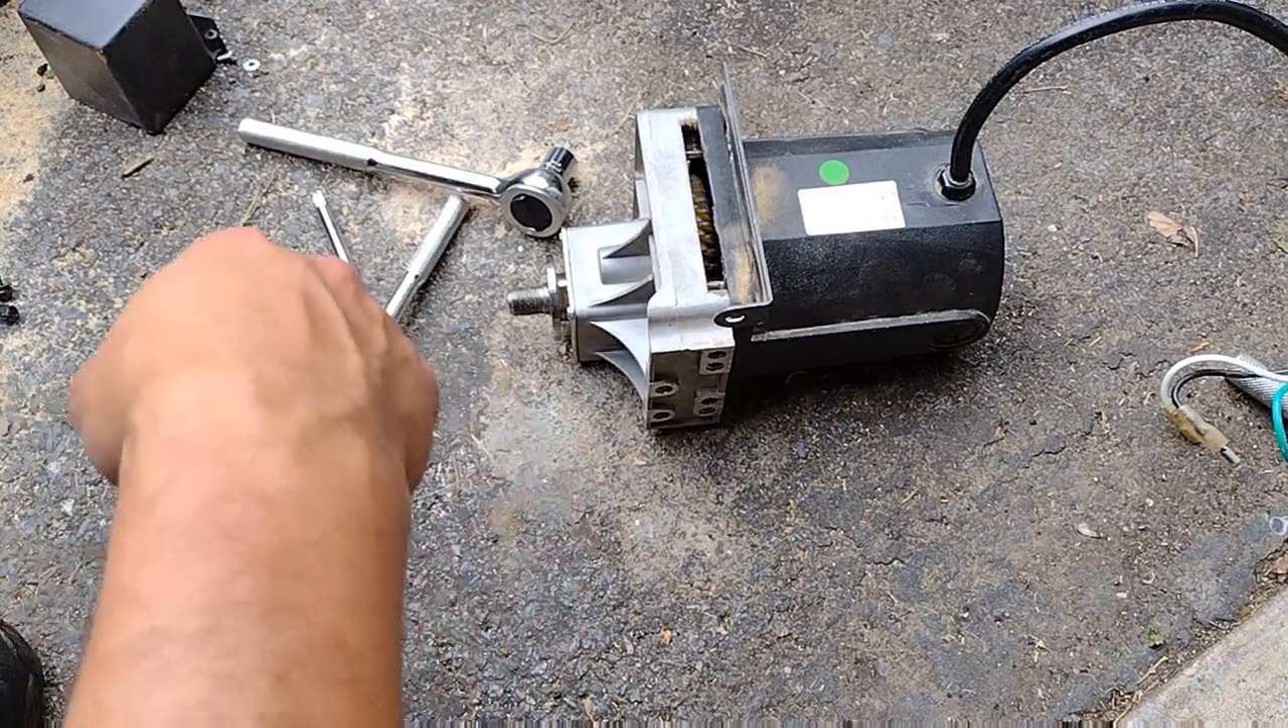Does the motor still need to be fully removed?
No.